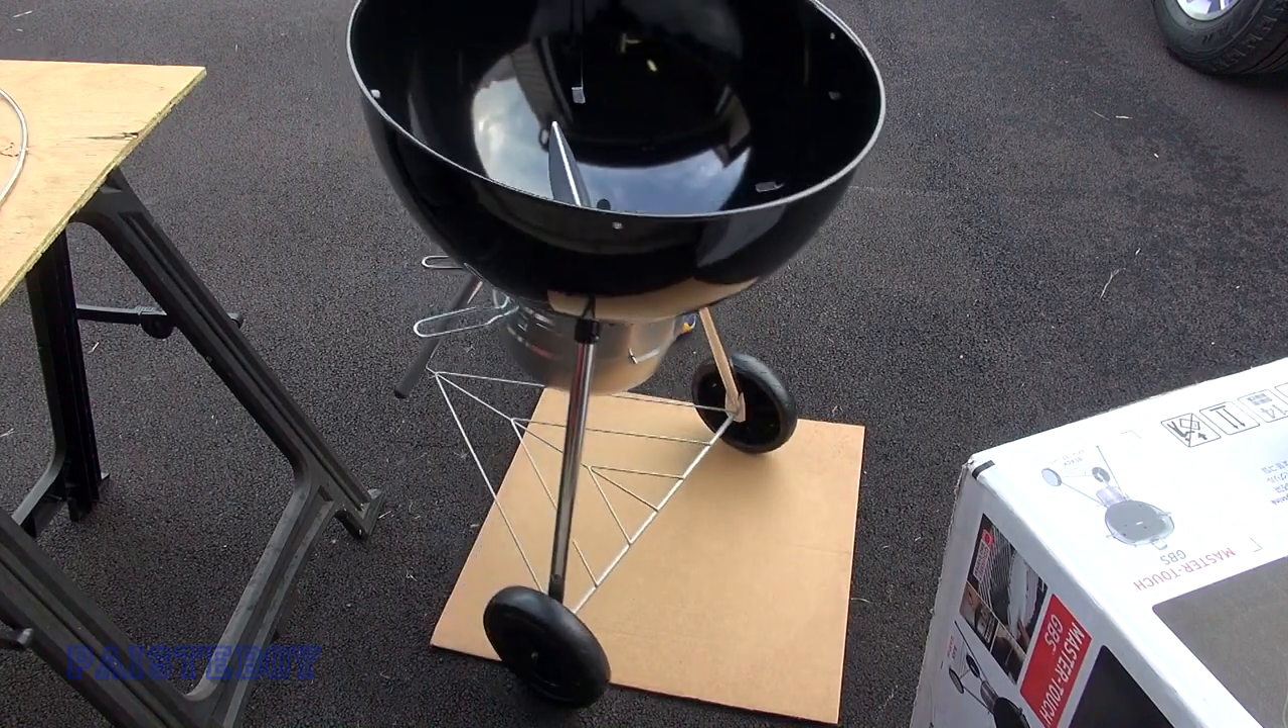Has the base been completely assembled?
Yes.